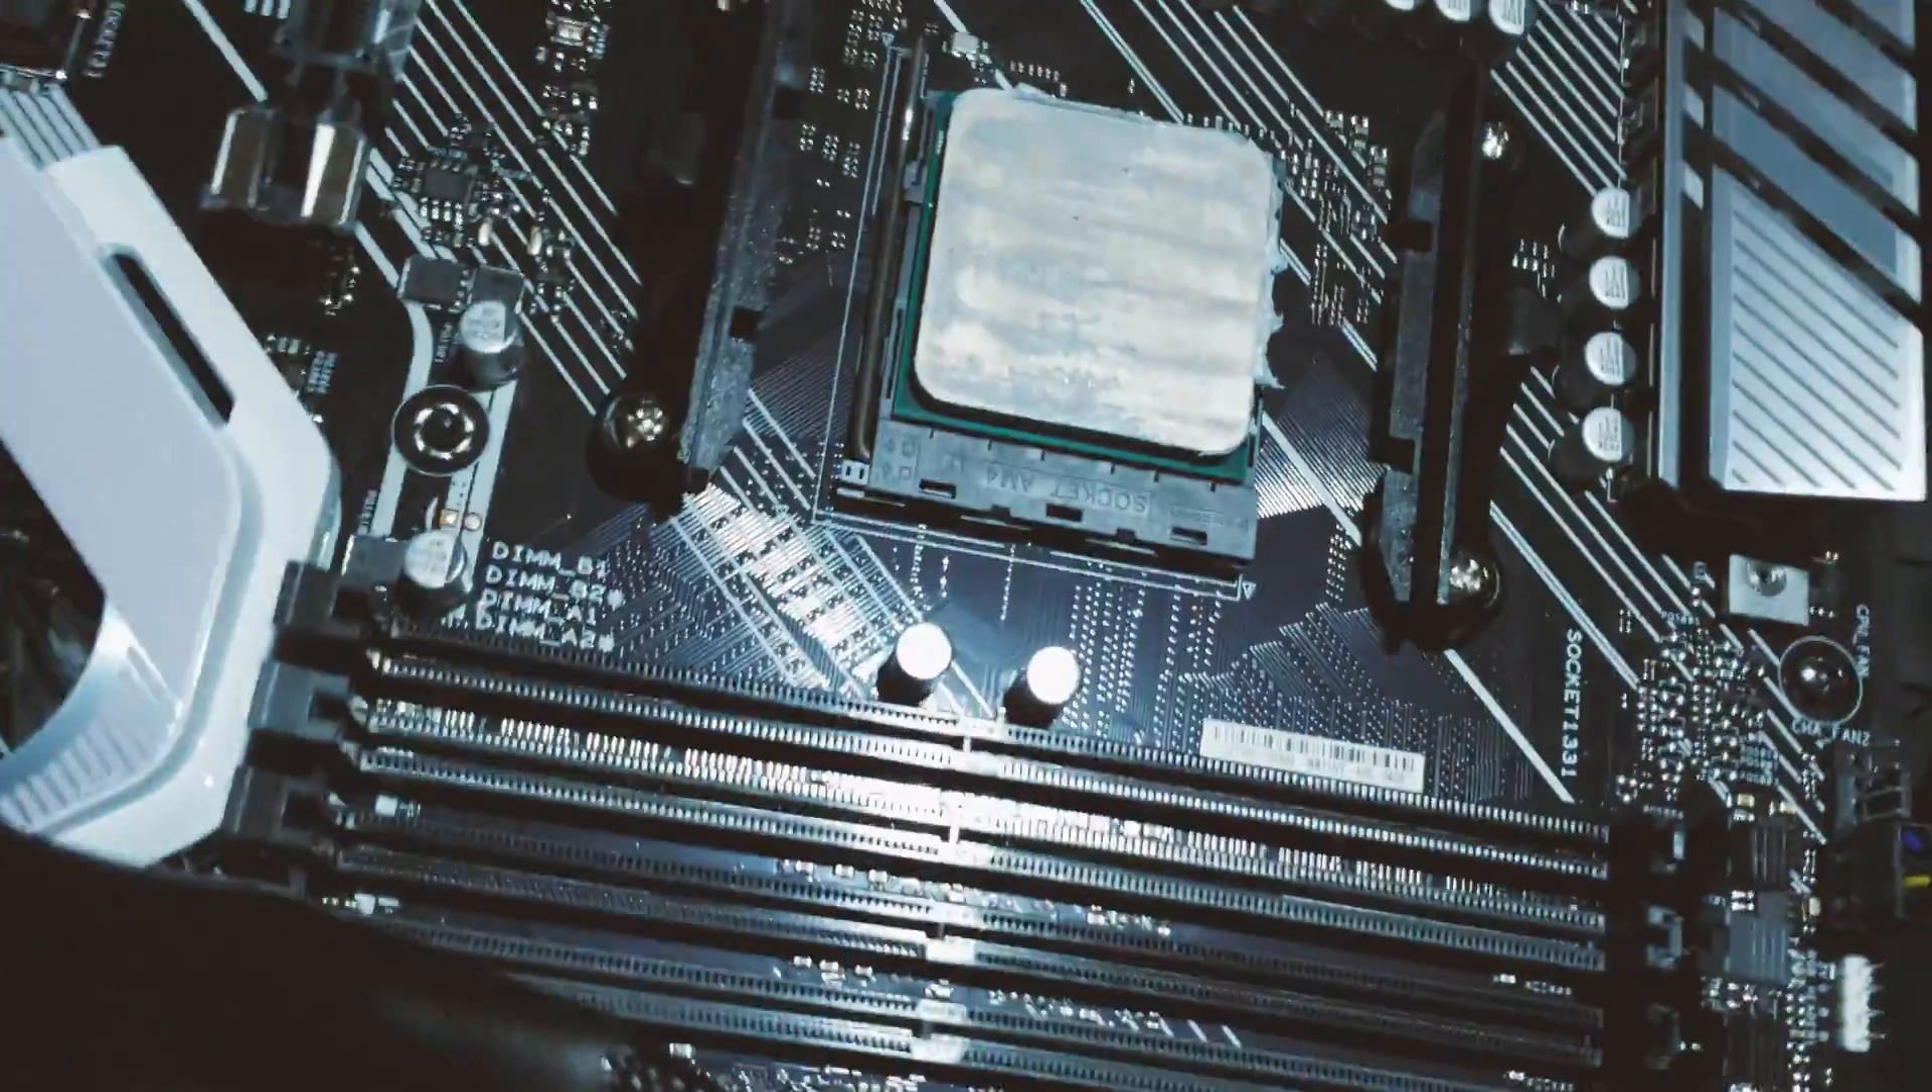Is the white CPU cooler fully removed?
Yes.